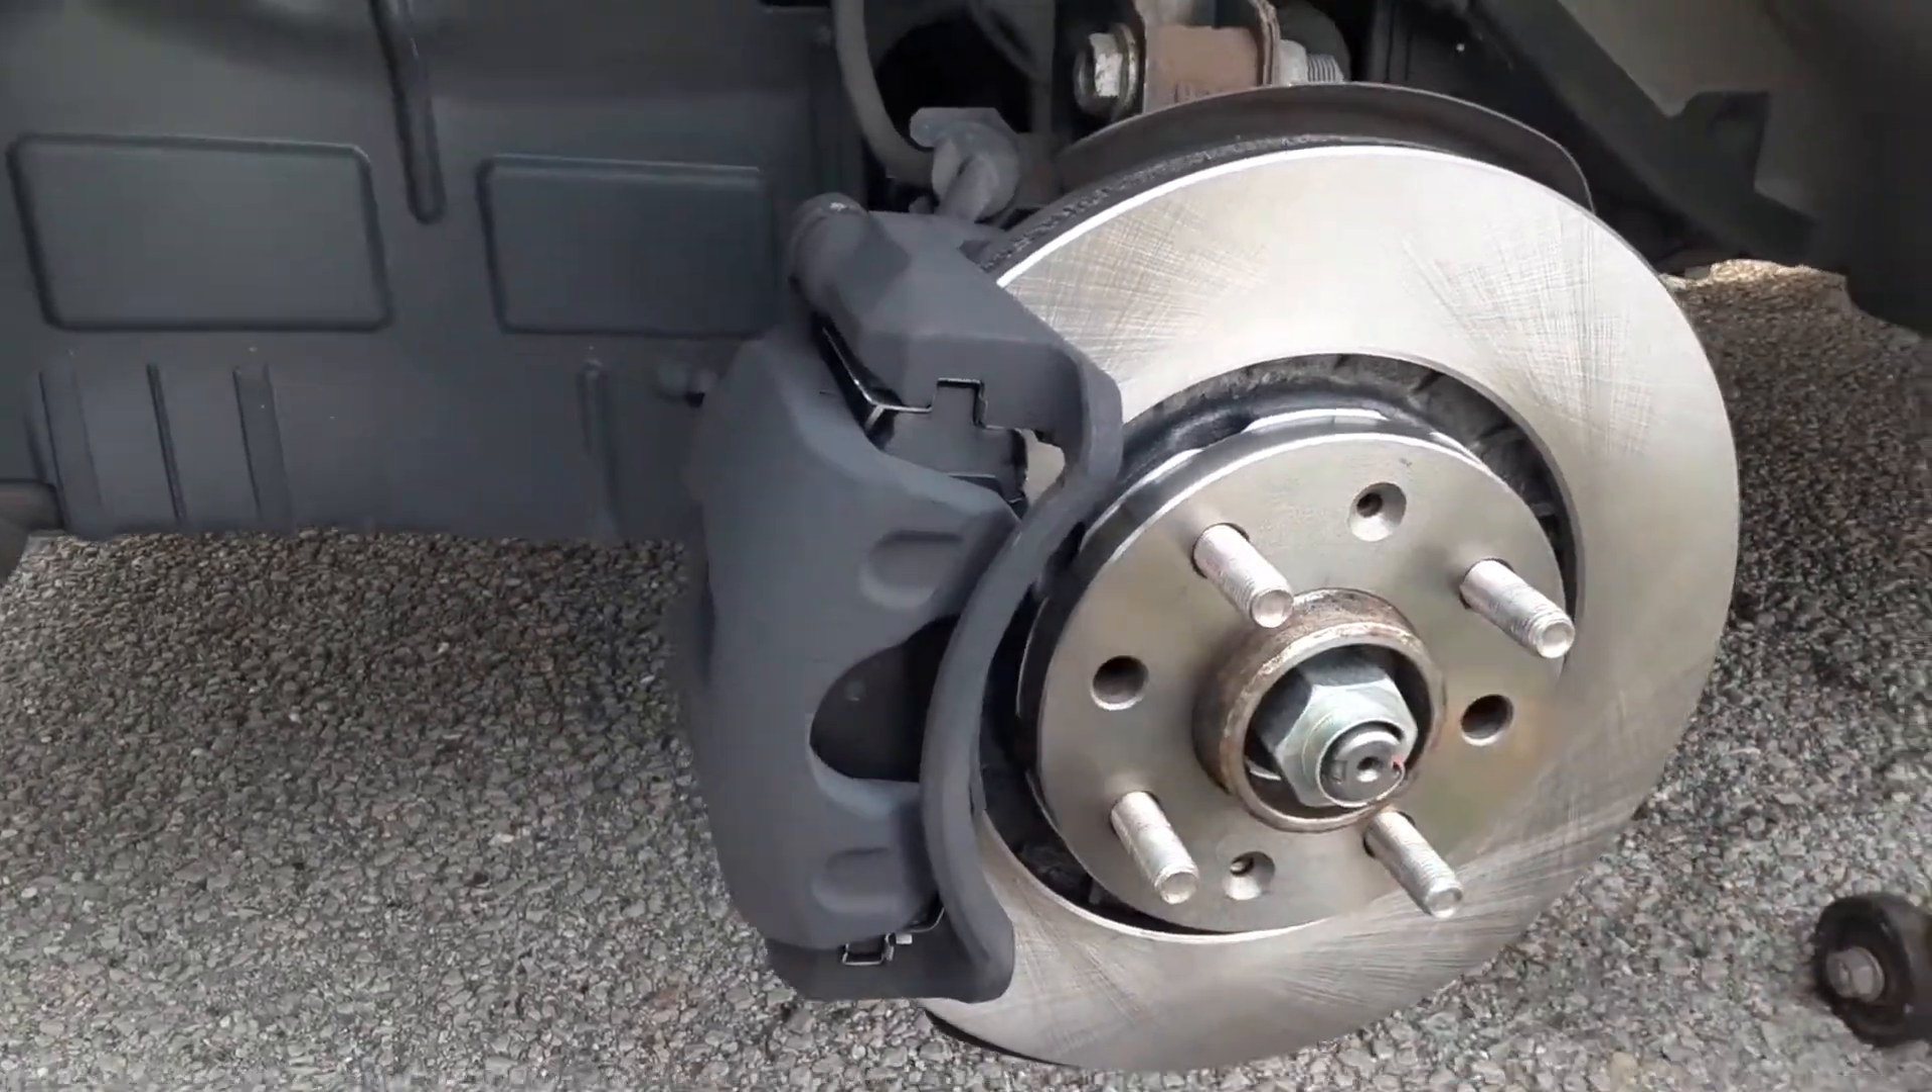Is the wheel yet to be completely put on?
Yes.